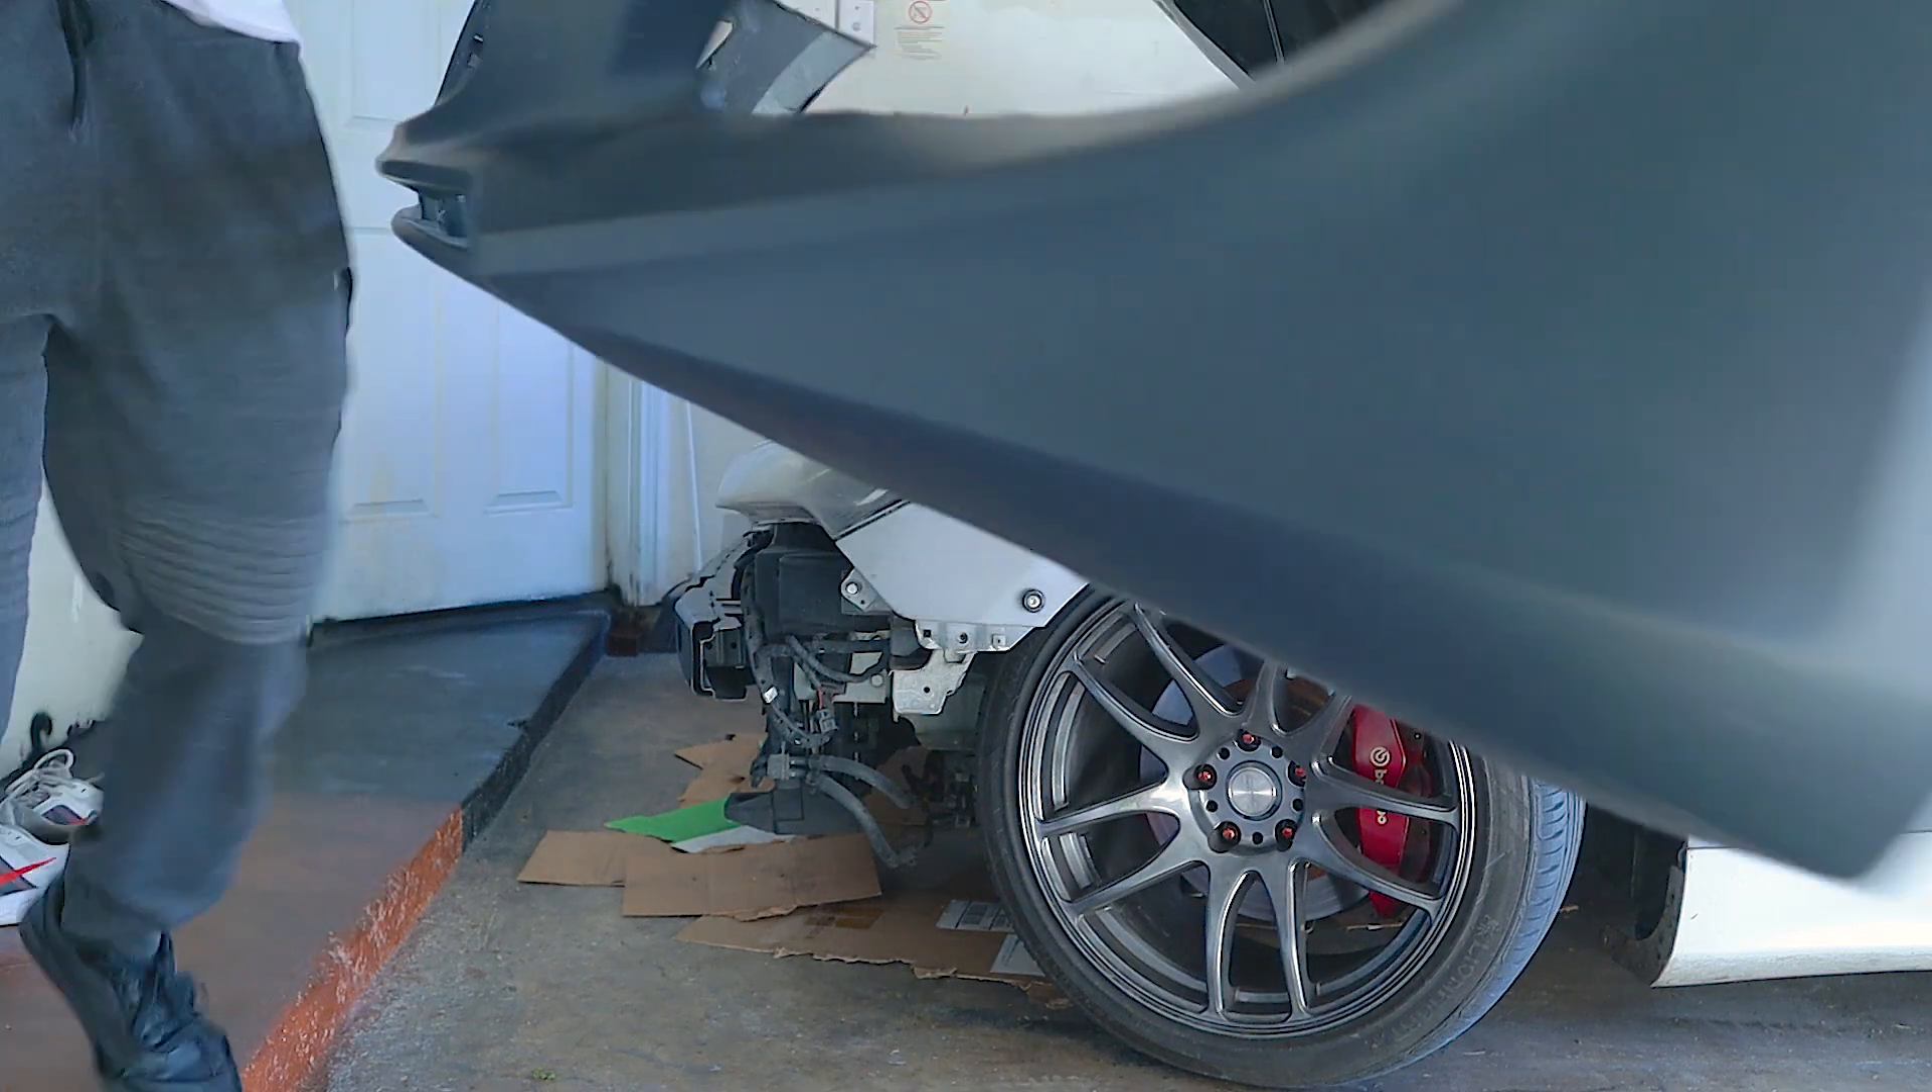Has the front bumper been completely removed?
Yes.